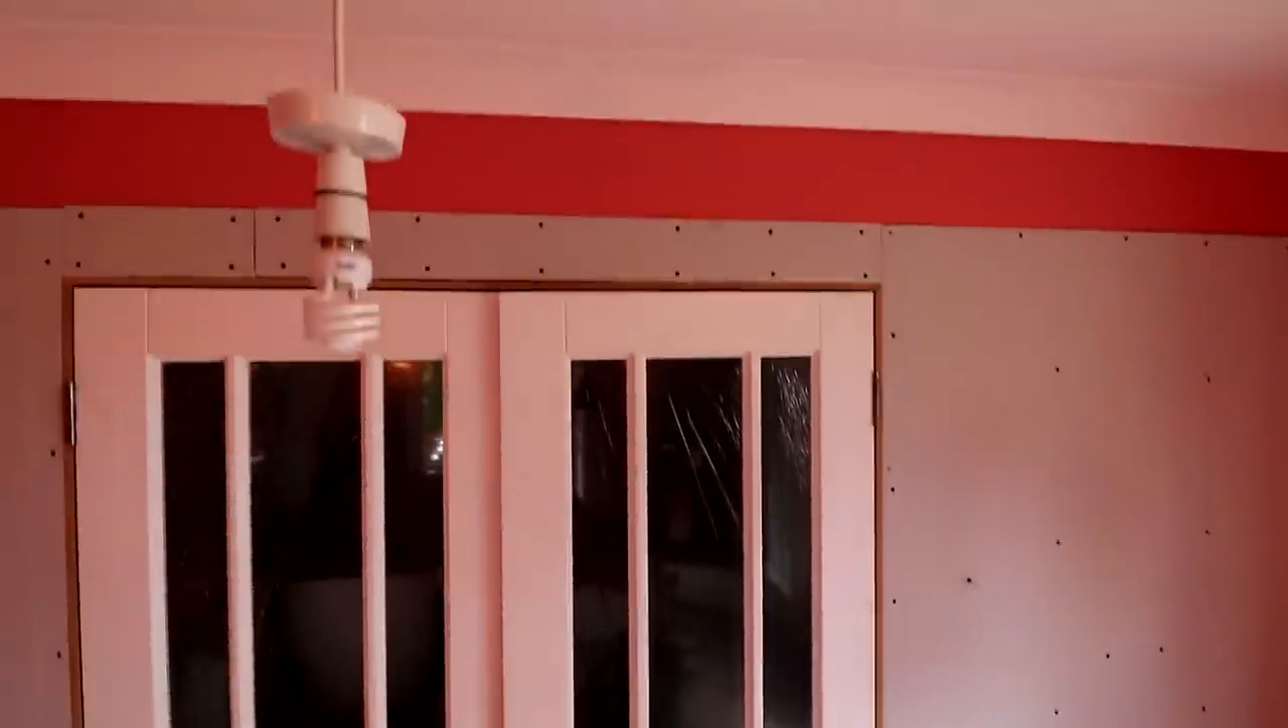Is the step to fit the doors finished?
Yes.